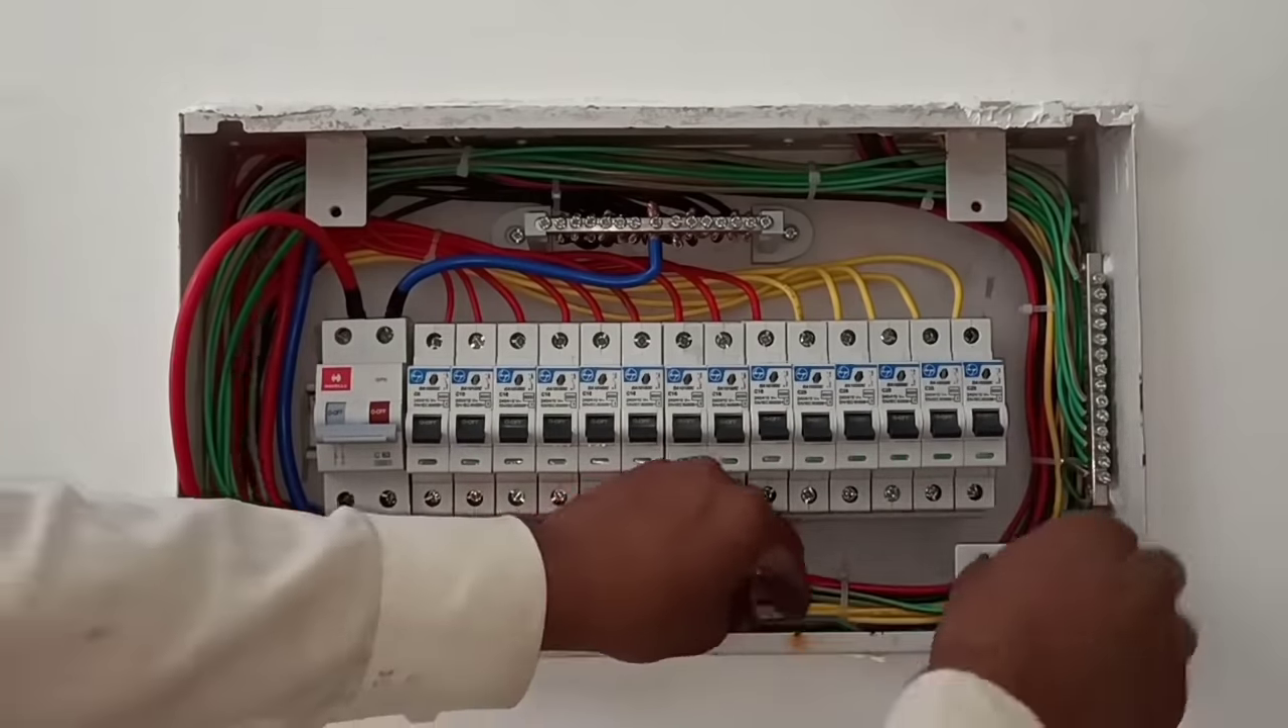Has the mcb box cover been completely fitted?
No.